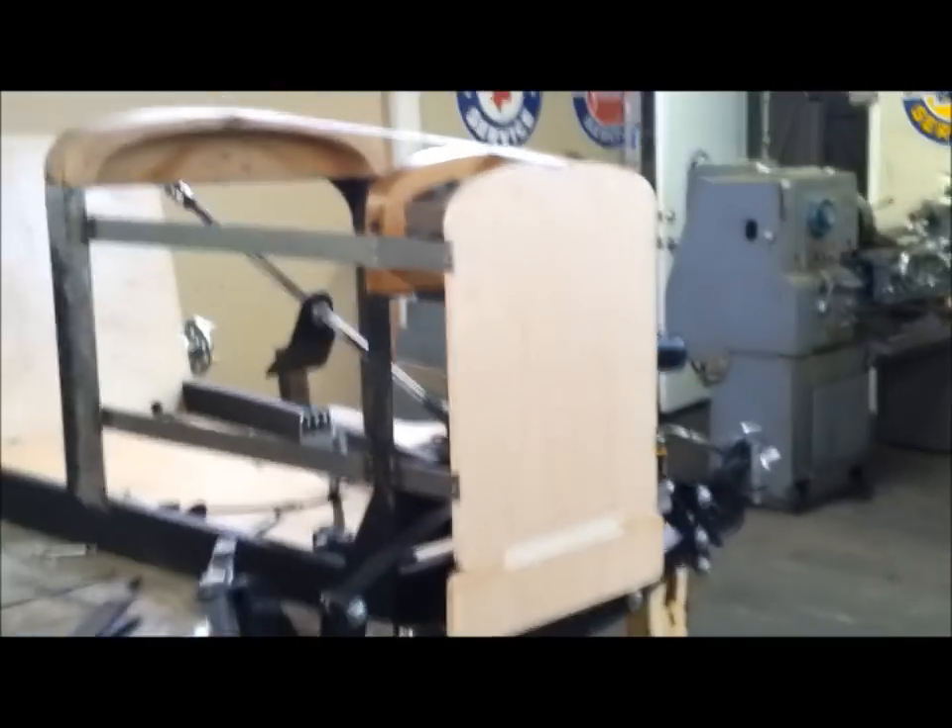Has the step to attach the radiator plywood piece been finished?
Yes.